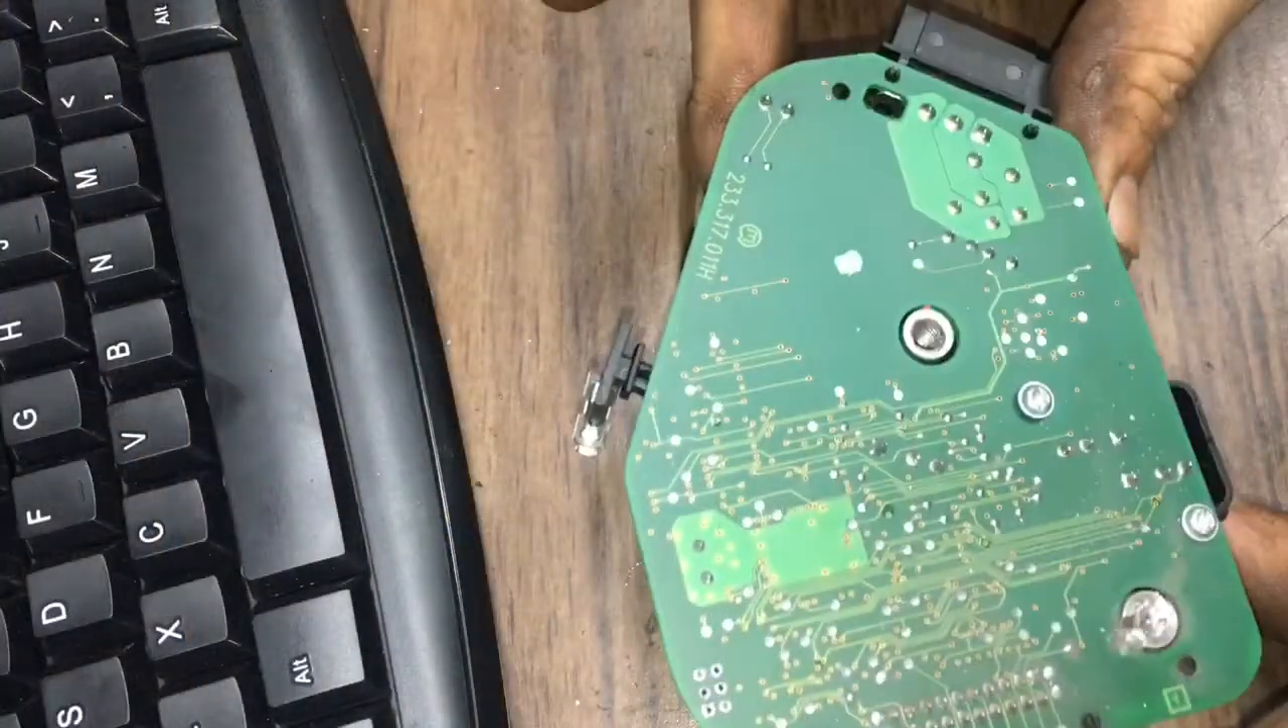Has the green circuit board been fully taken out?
Yes.